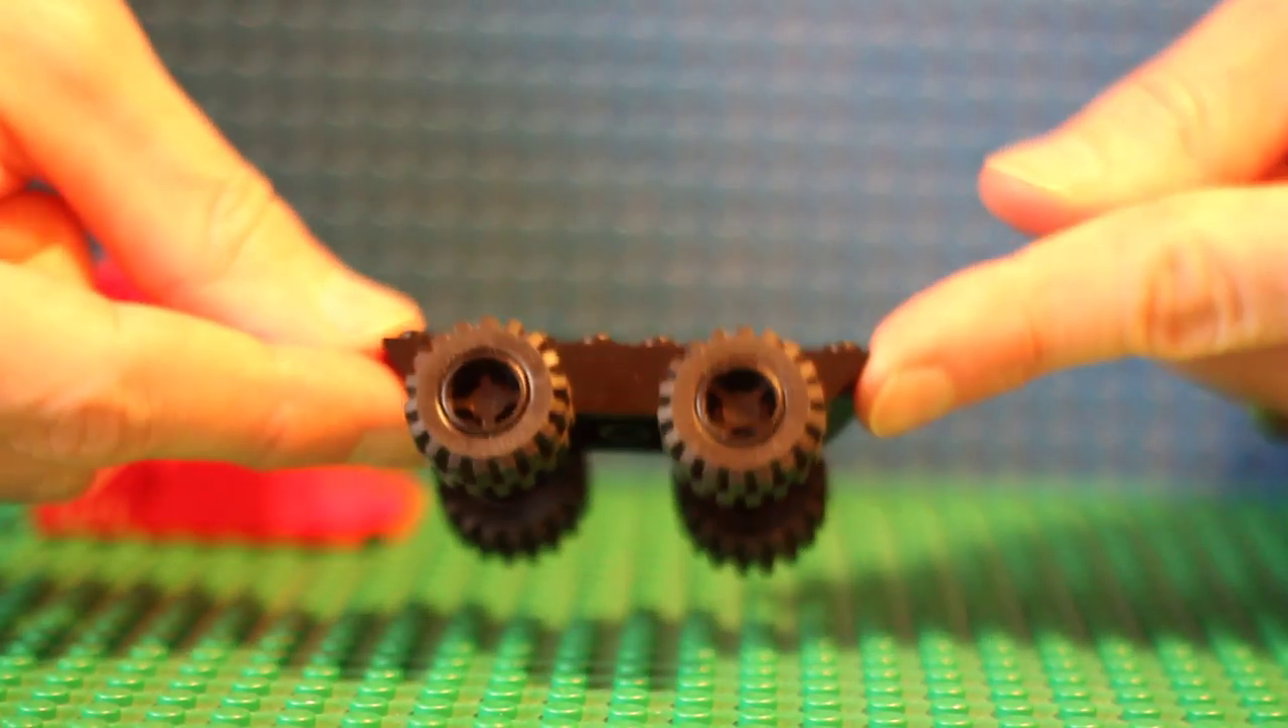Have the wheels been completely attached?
Yes.